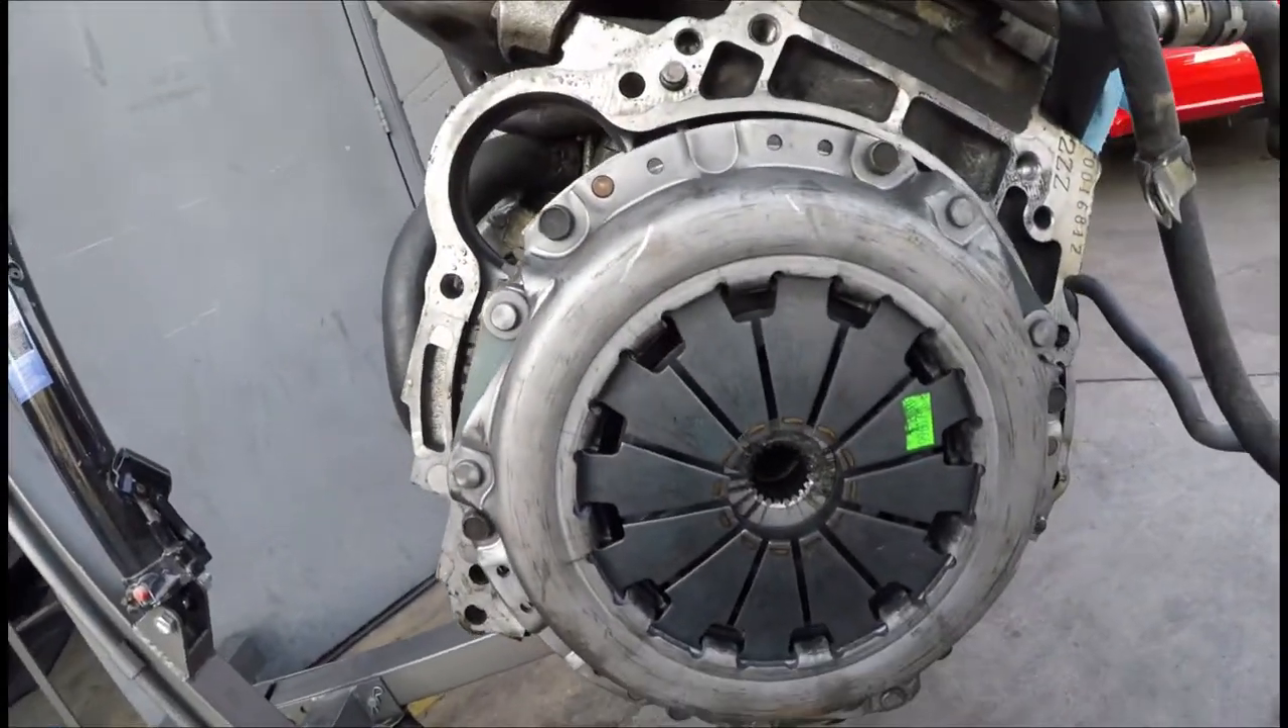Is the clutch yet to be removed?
Yes.